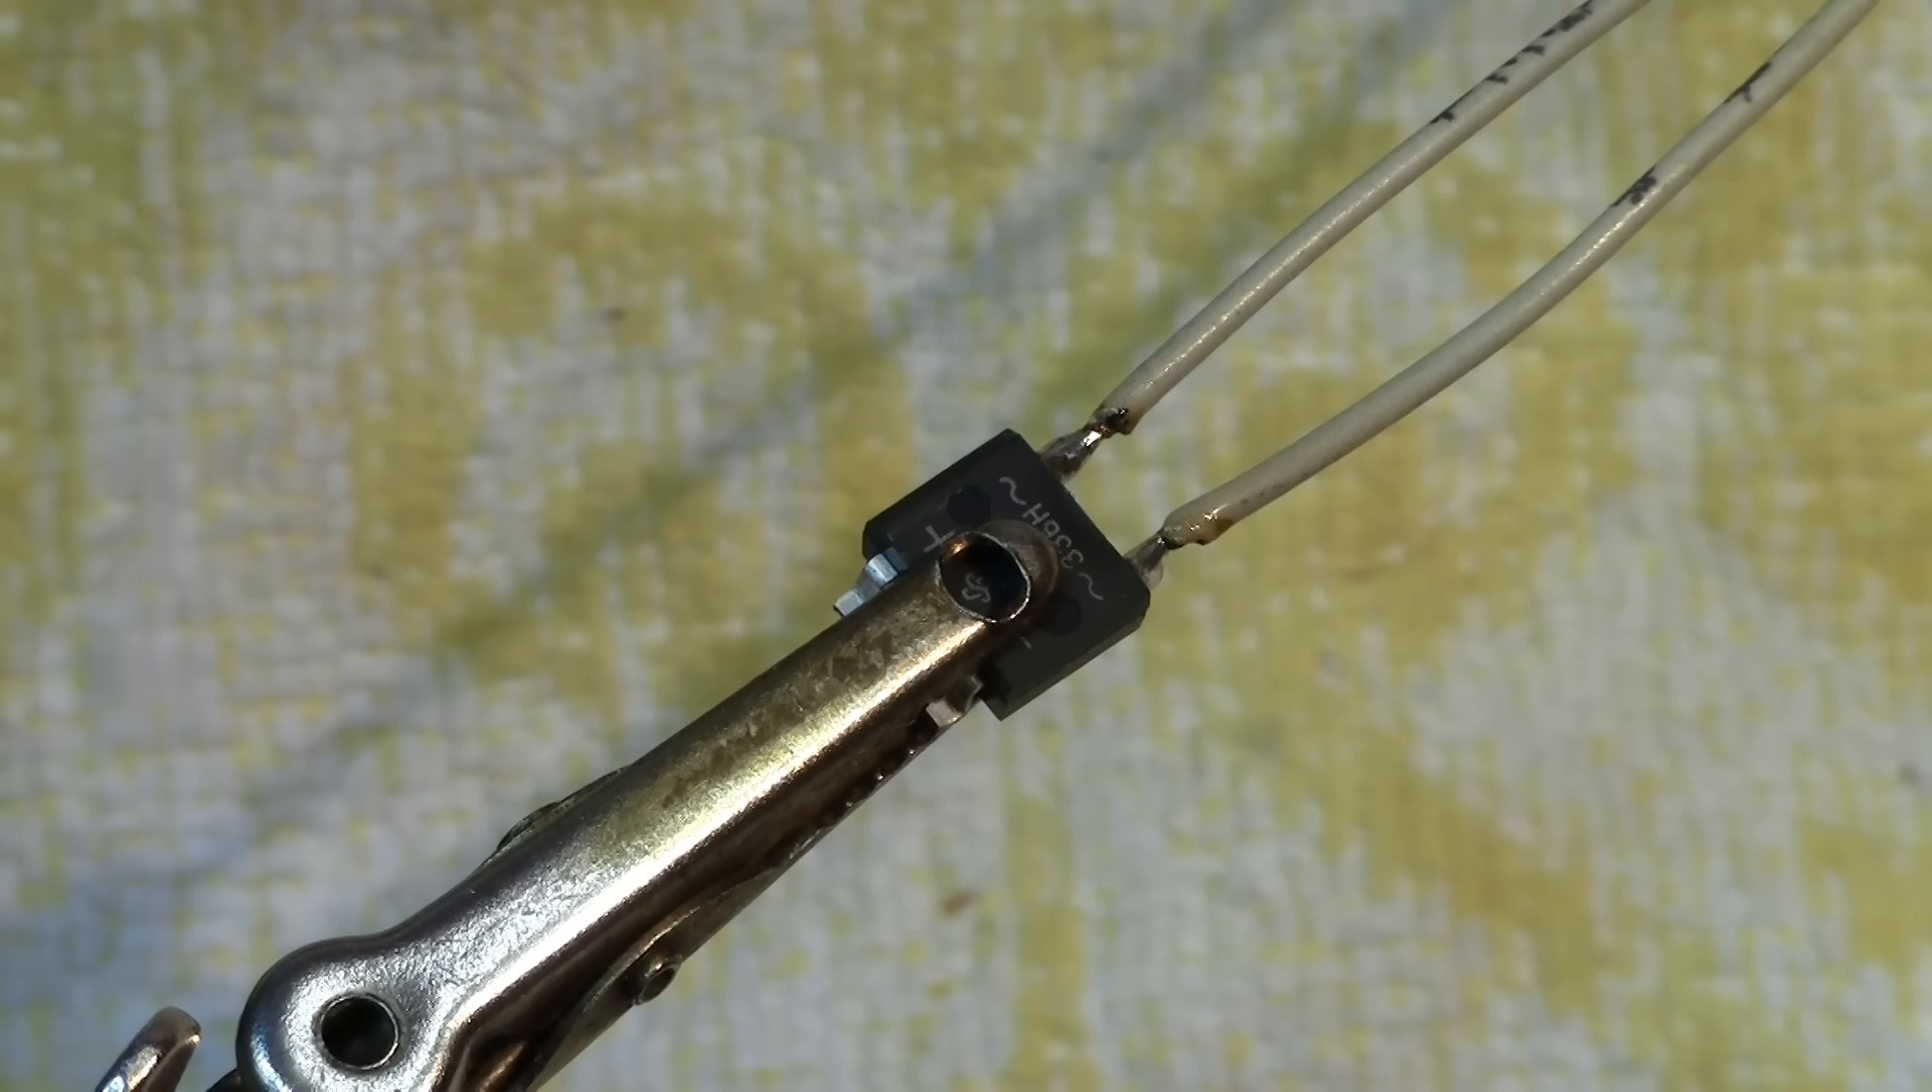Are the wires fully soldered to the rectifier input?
Yes.